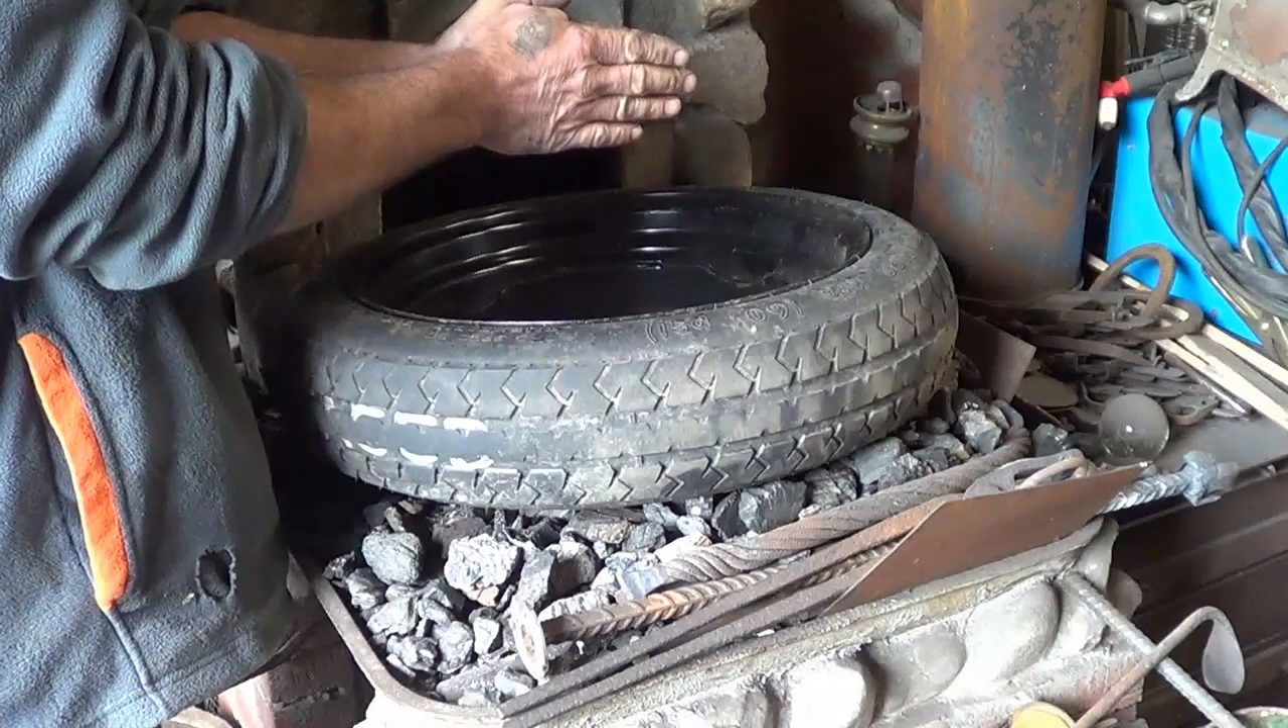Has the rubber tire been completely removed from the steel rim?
No.